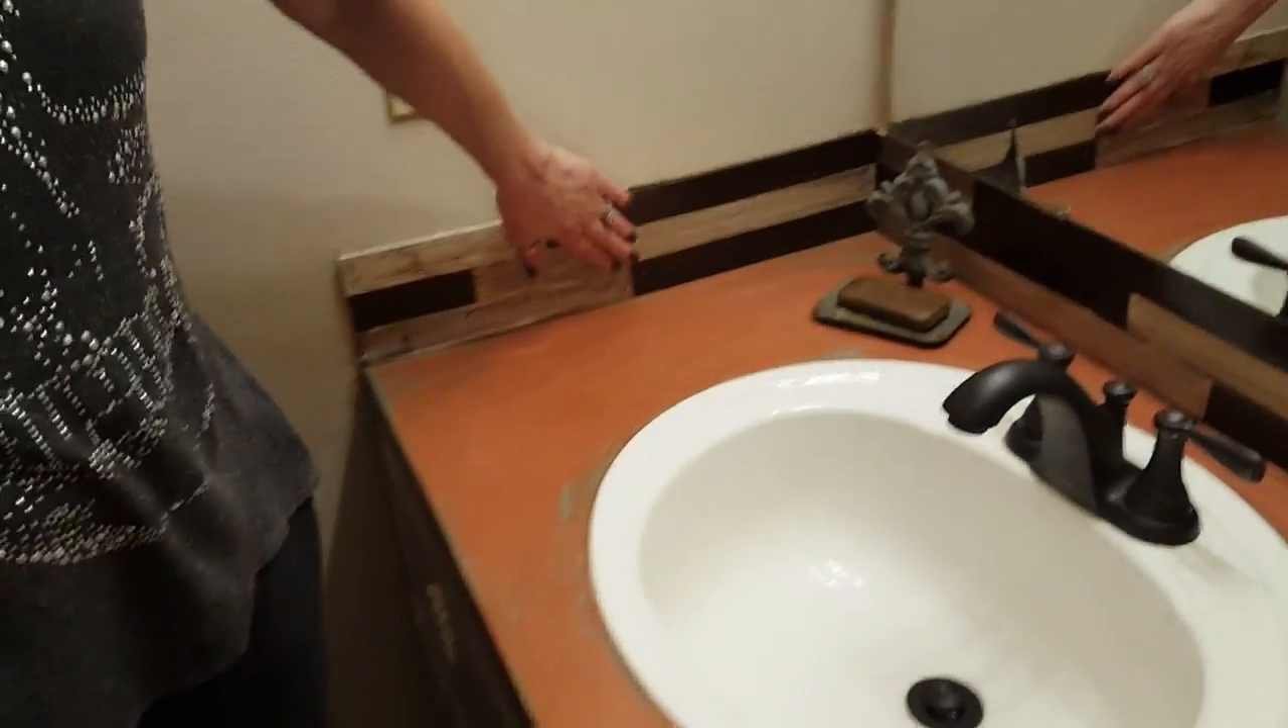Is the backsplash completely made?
Yes.